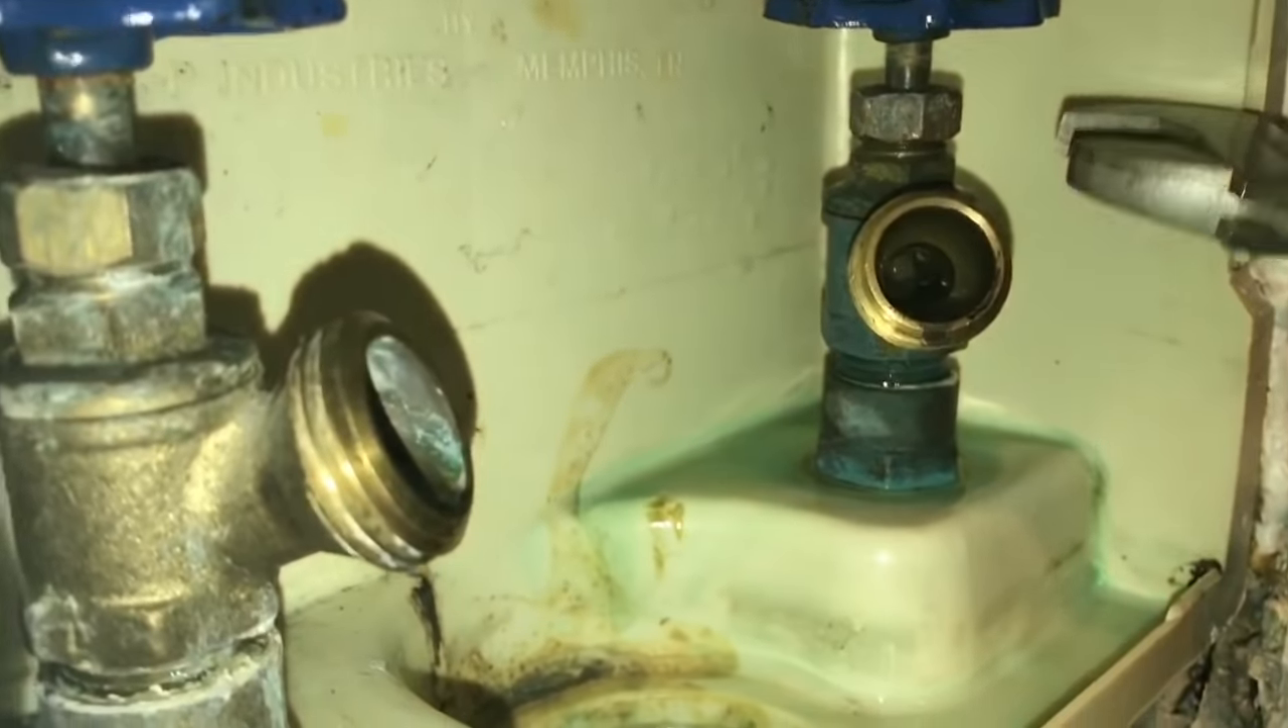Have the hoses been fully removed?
Yes.